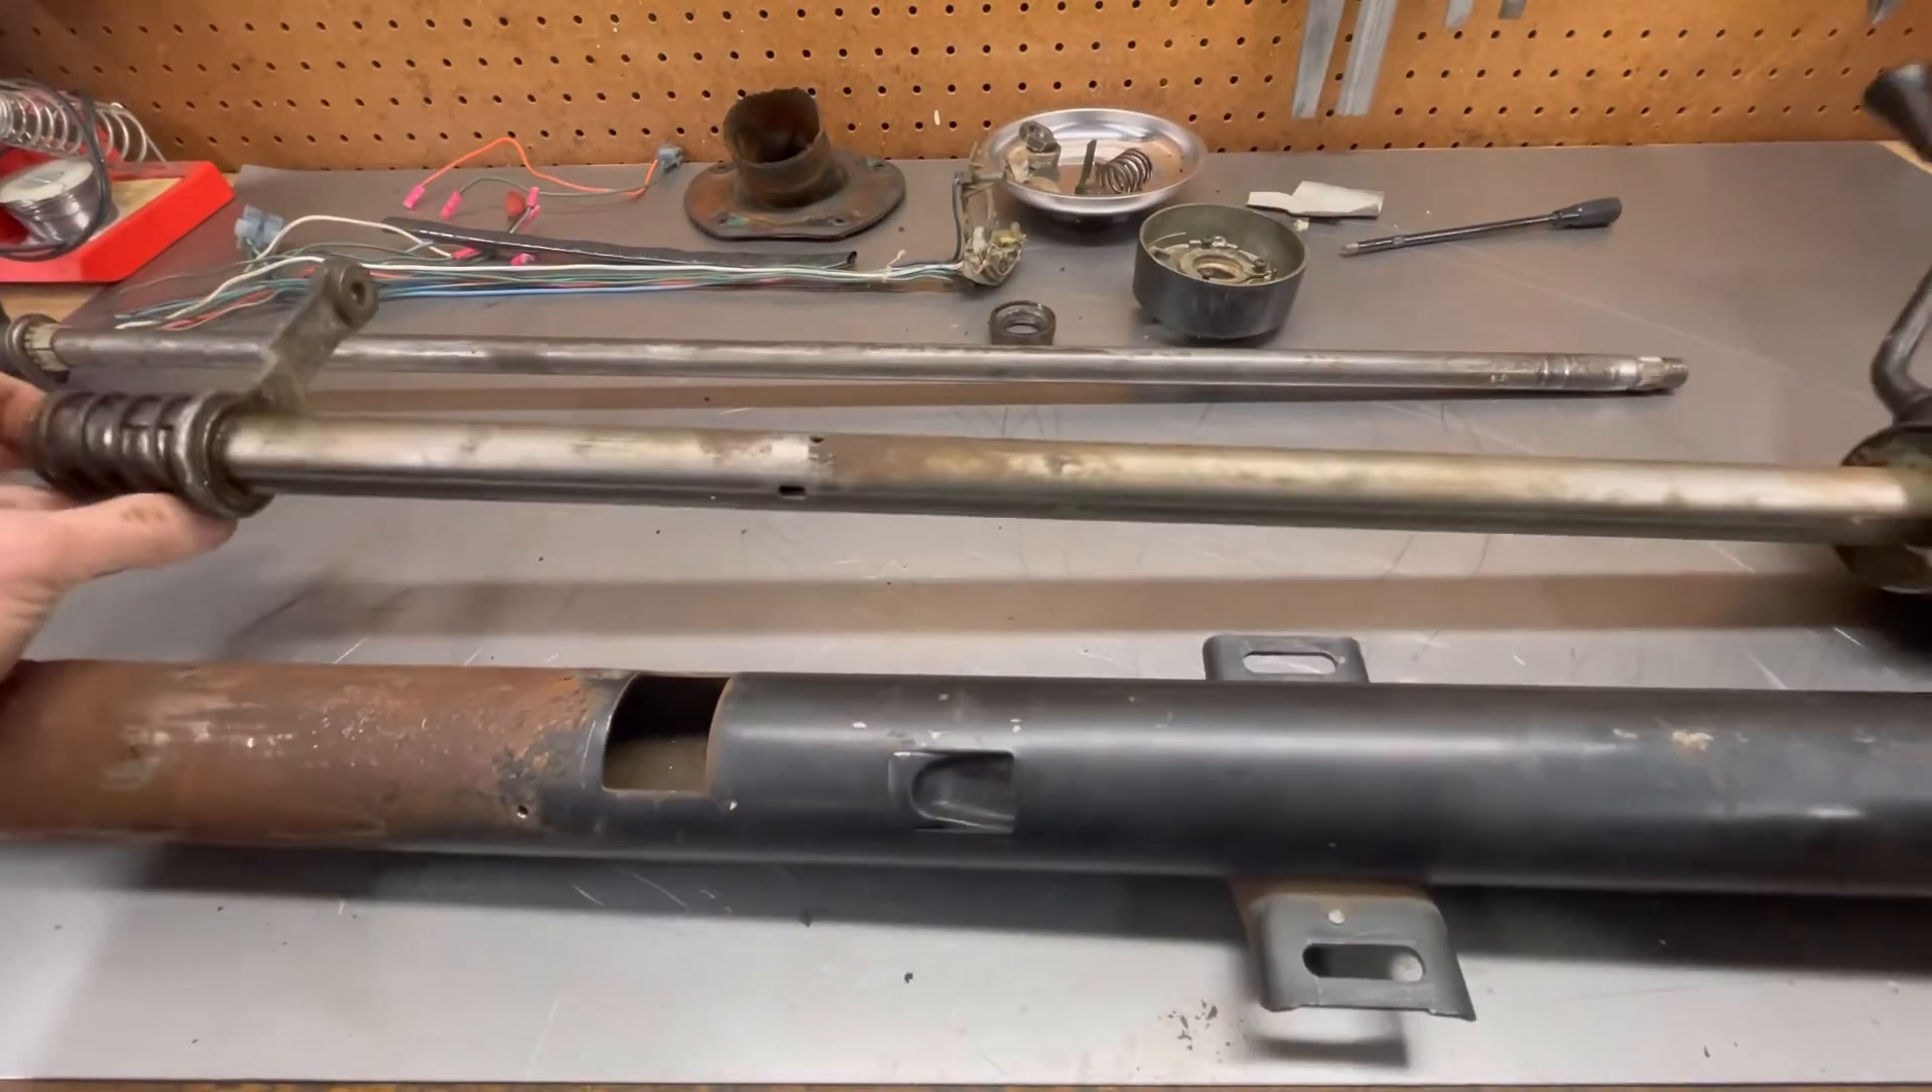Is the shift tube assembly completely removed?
Yes.